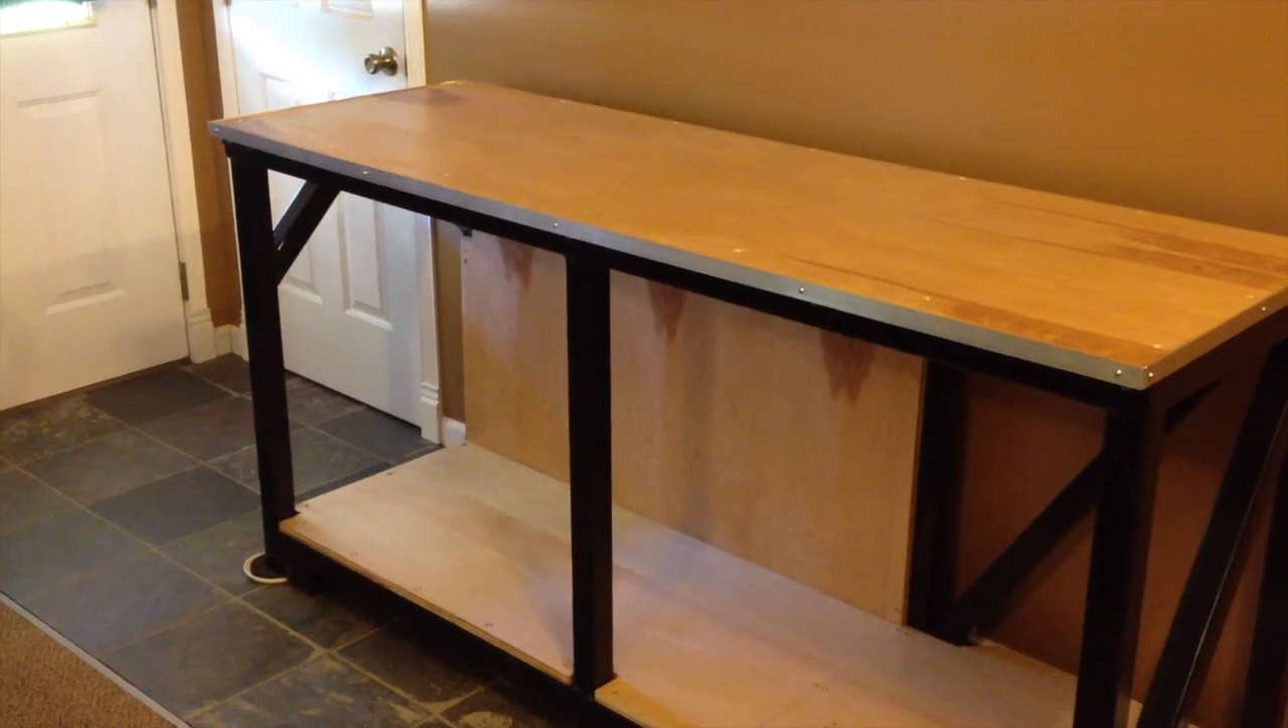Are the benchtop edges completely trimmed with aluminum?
Yes.